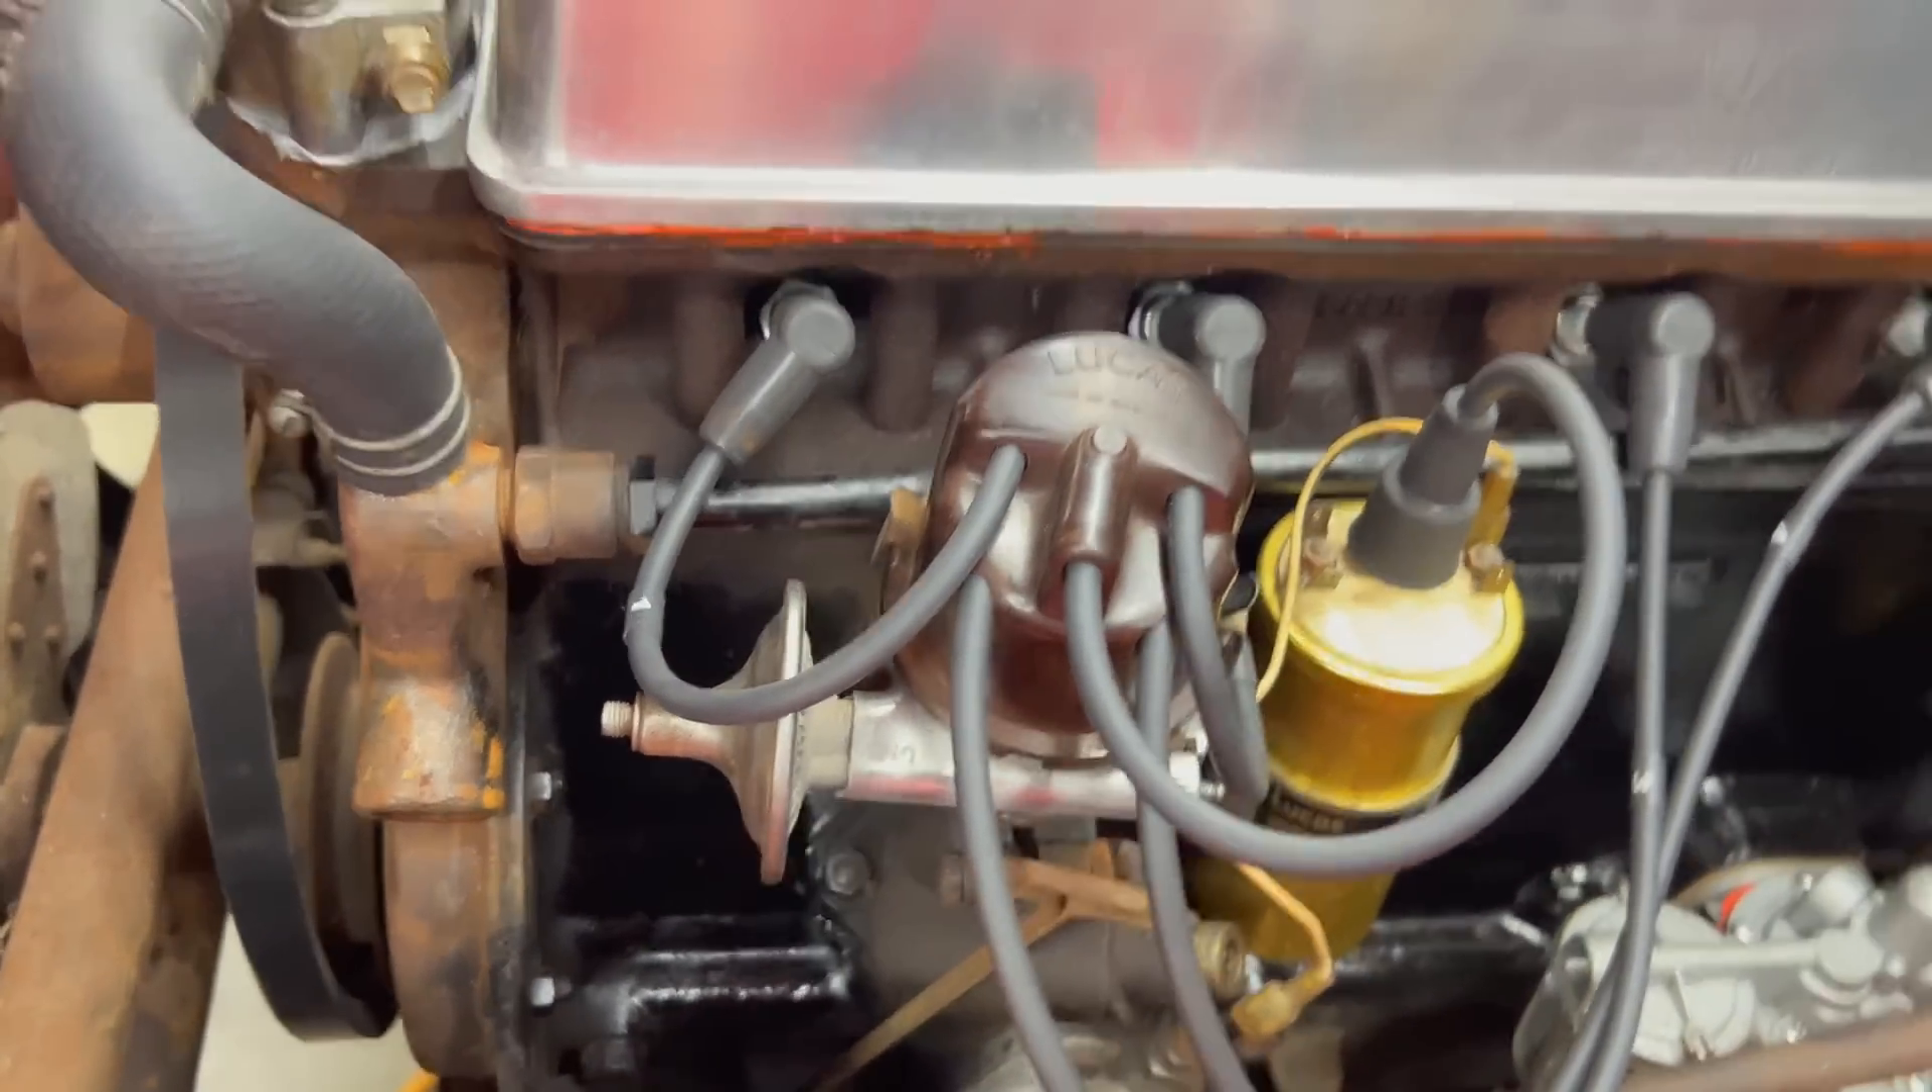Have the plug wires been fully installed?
Yes.